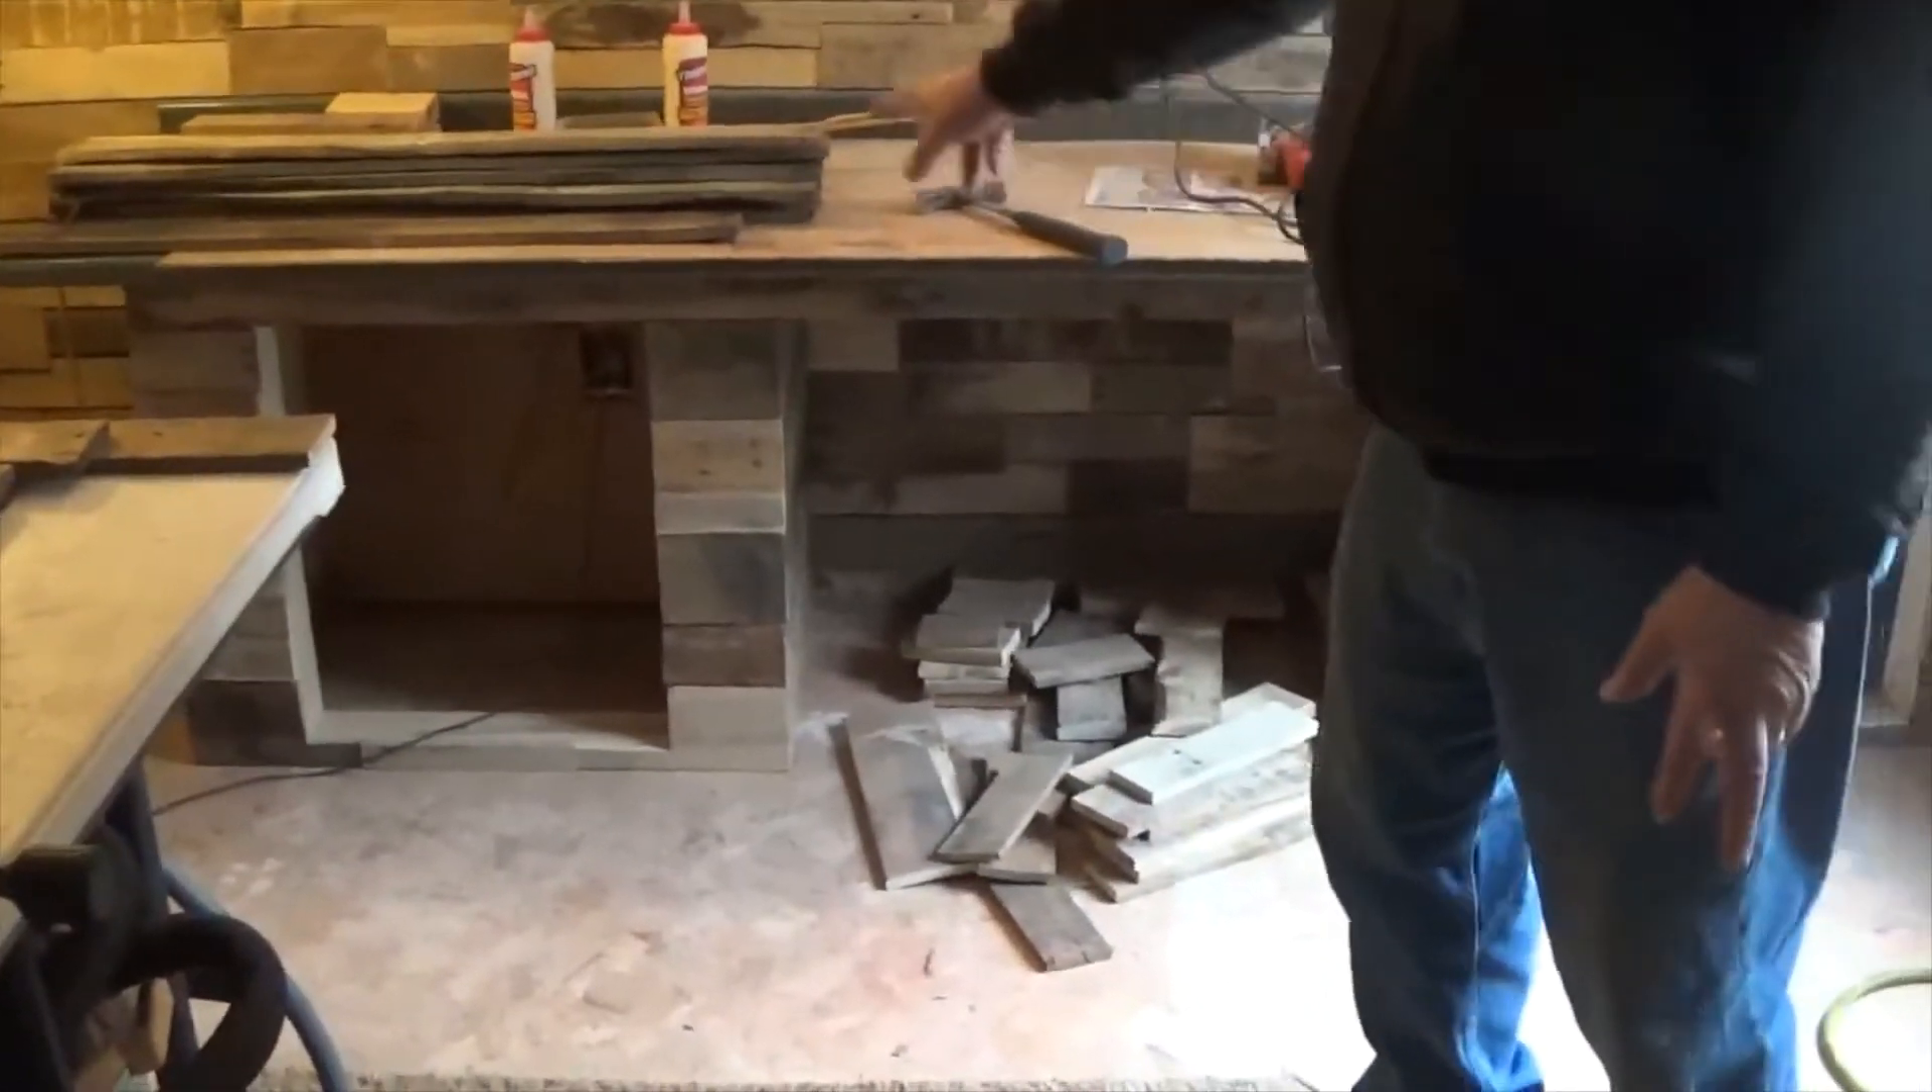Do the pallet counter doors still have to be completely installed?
Yes.